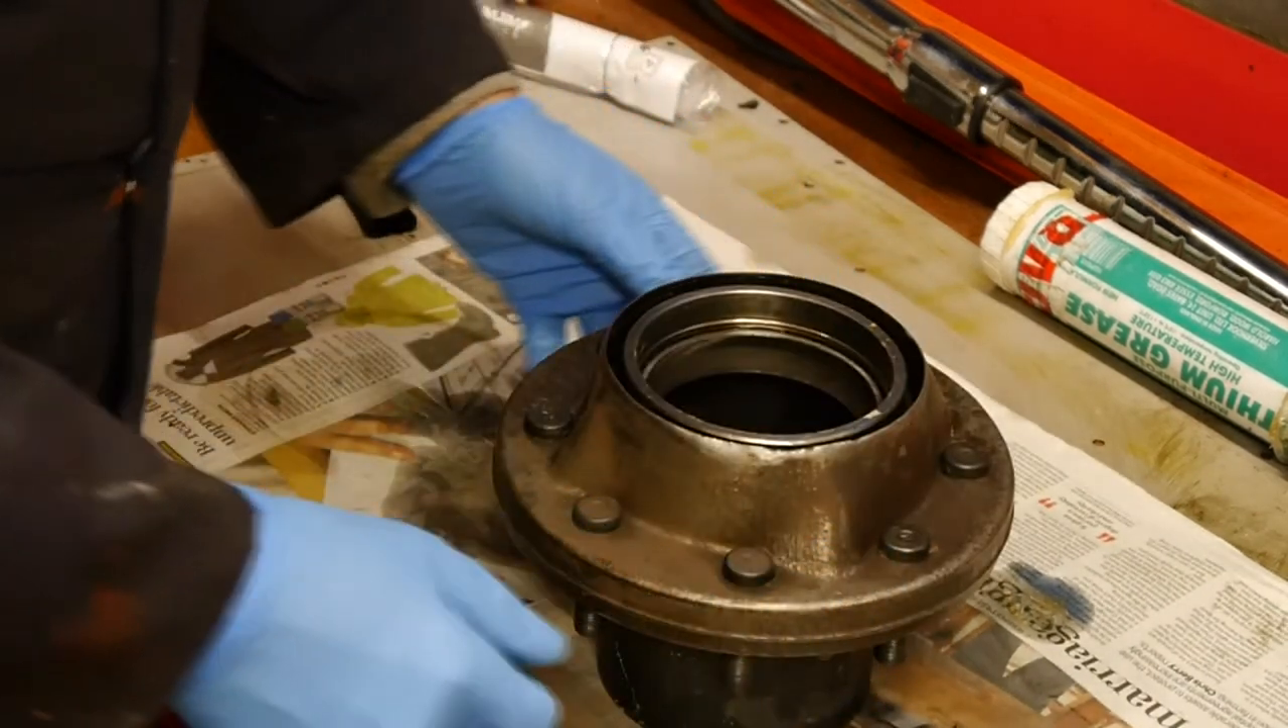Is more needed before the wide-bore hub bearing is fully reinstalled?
Yes.